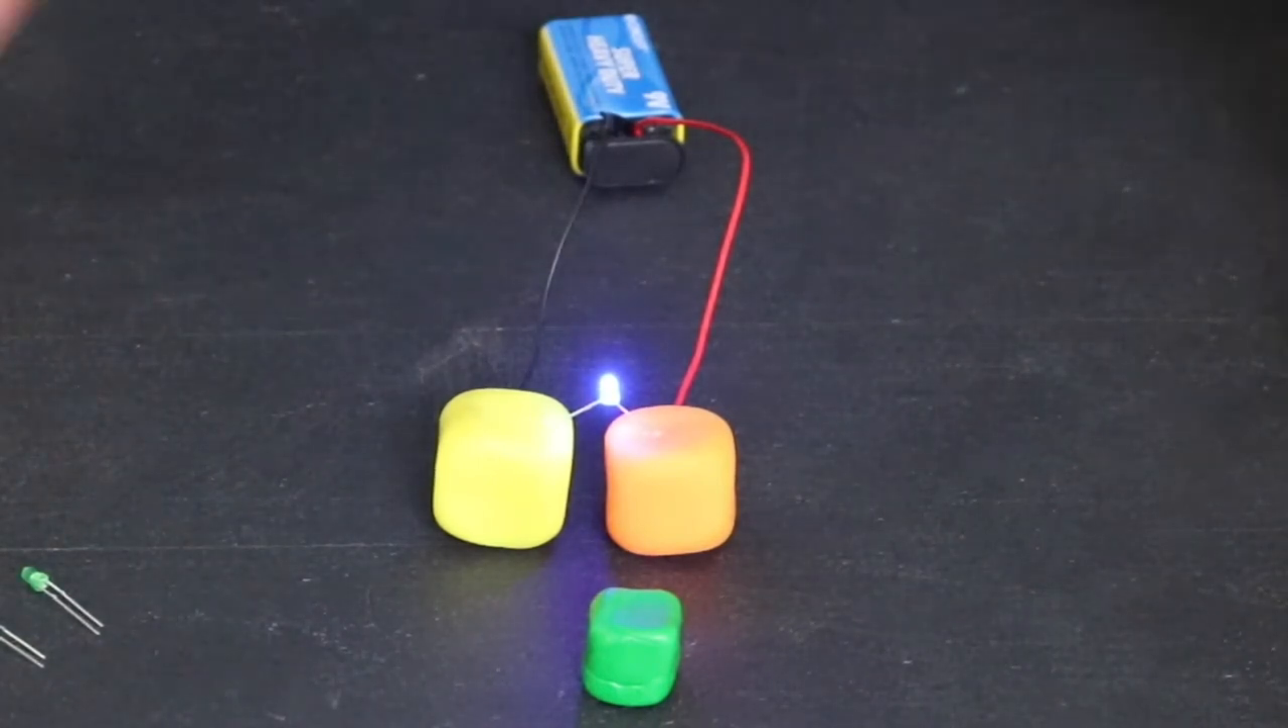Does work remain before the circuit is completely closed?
No.